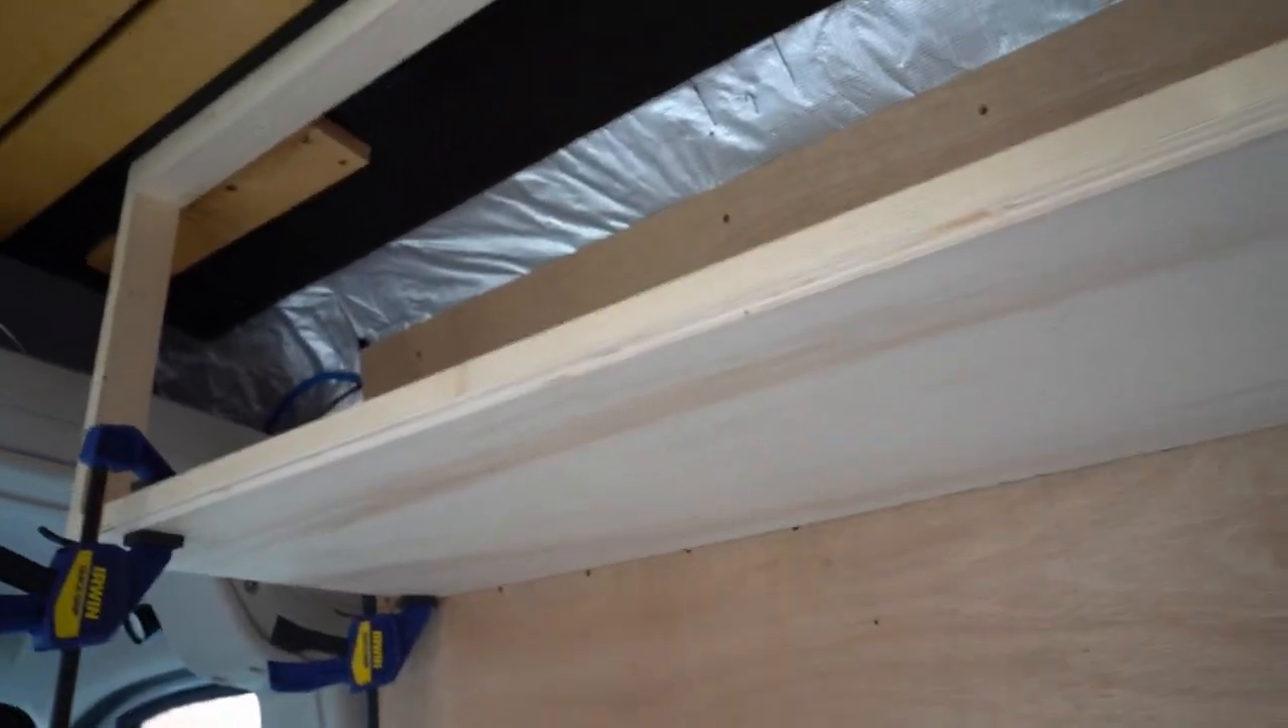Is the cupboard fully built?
No.